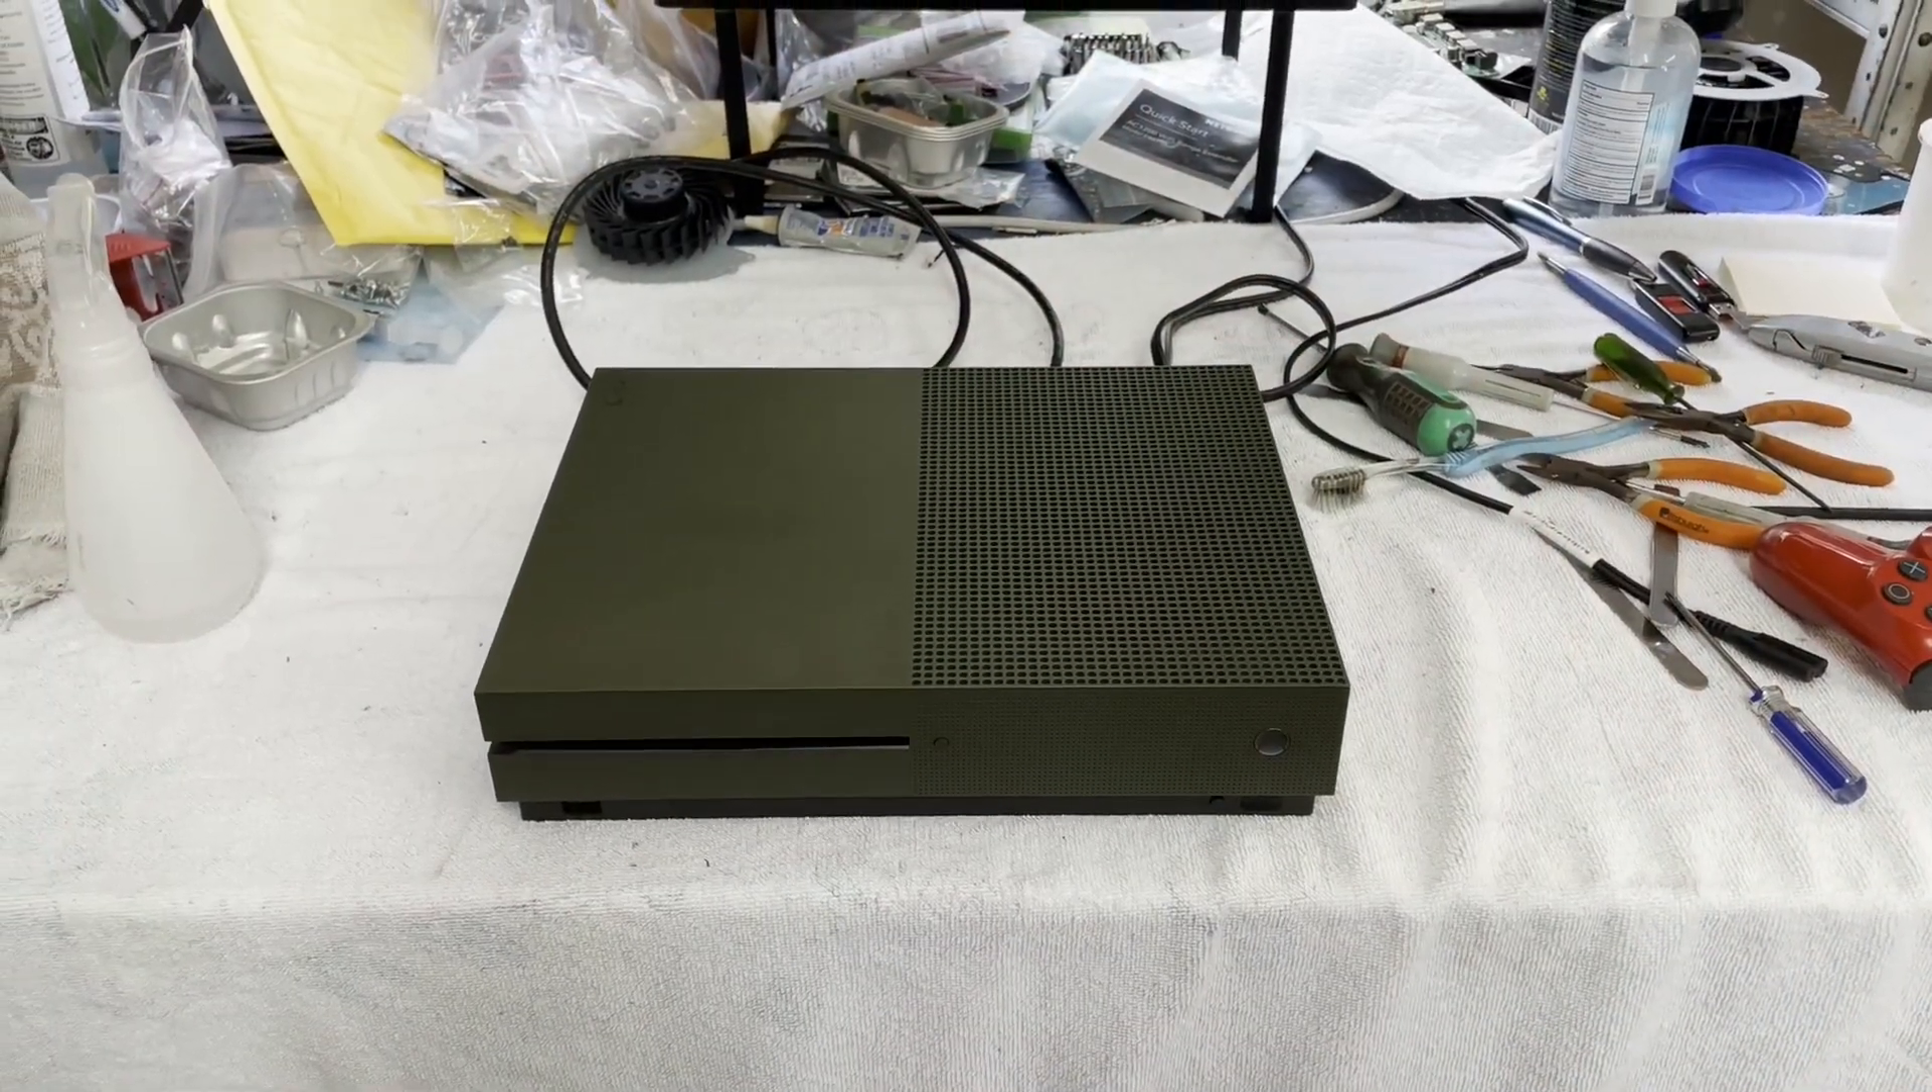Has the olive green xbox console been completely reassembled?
Yes.